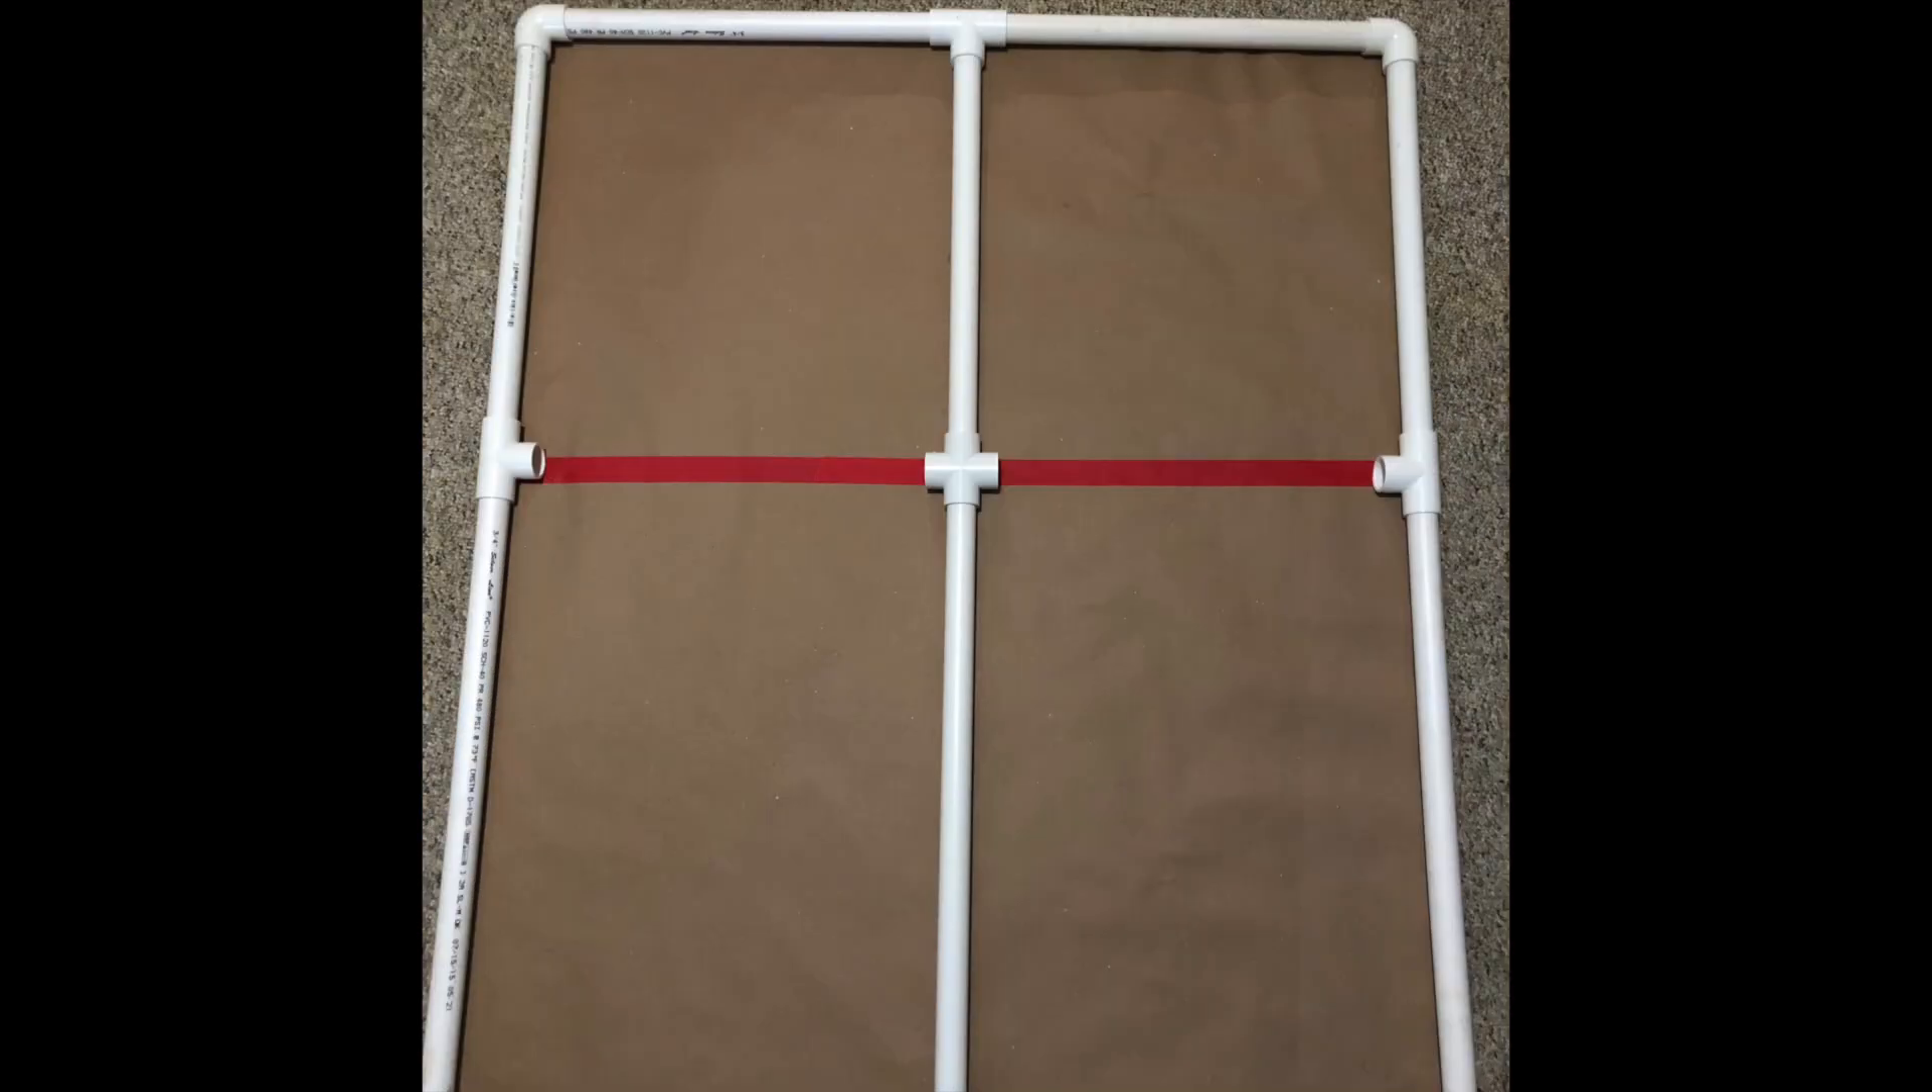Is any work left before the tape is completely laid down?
No.